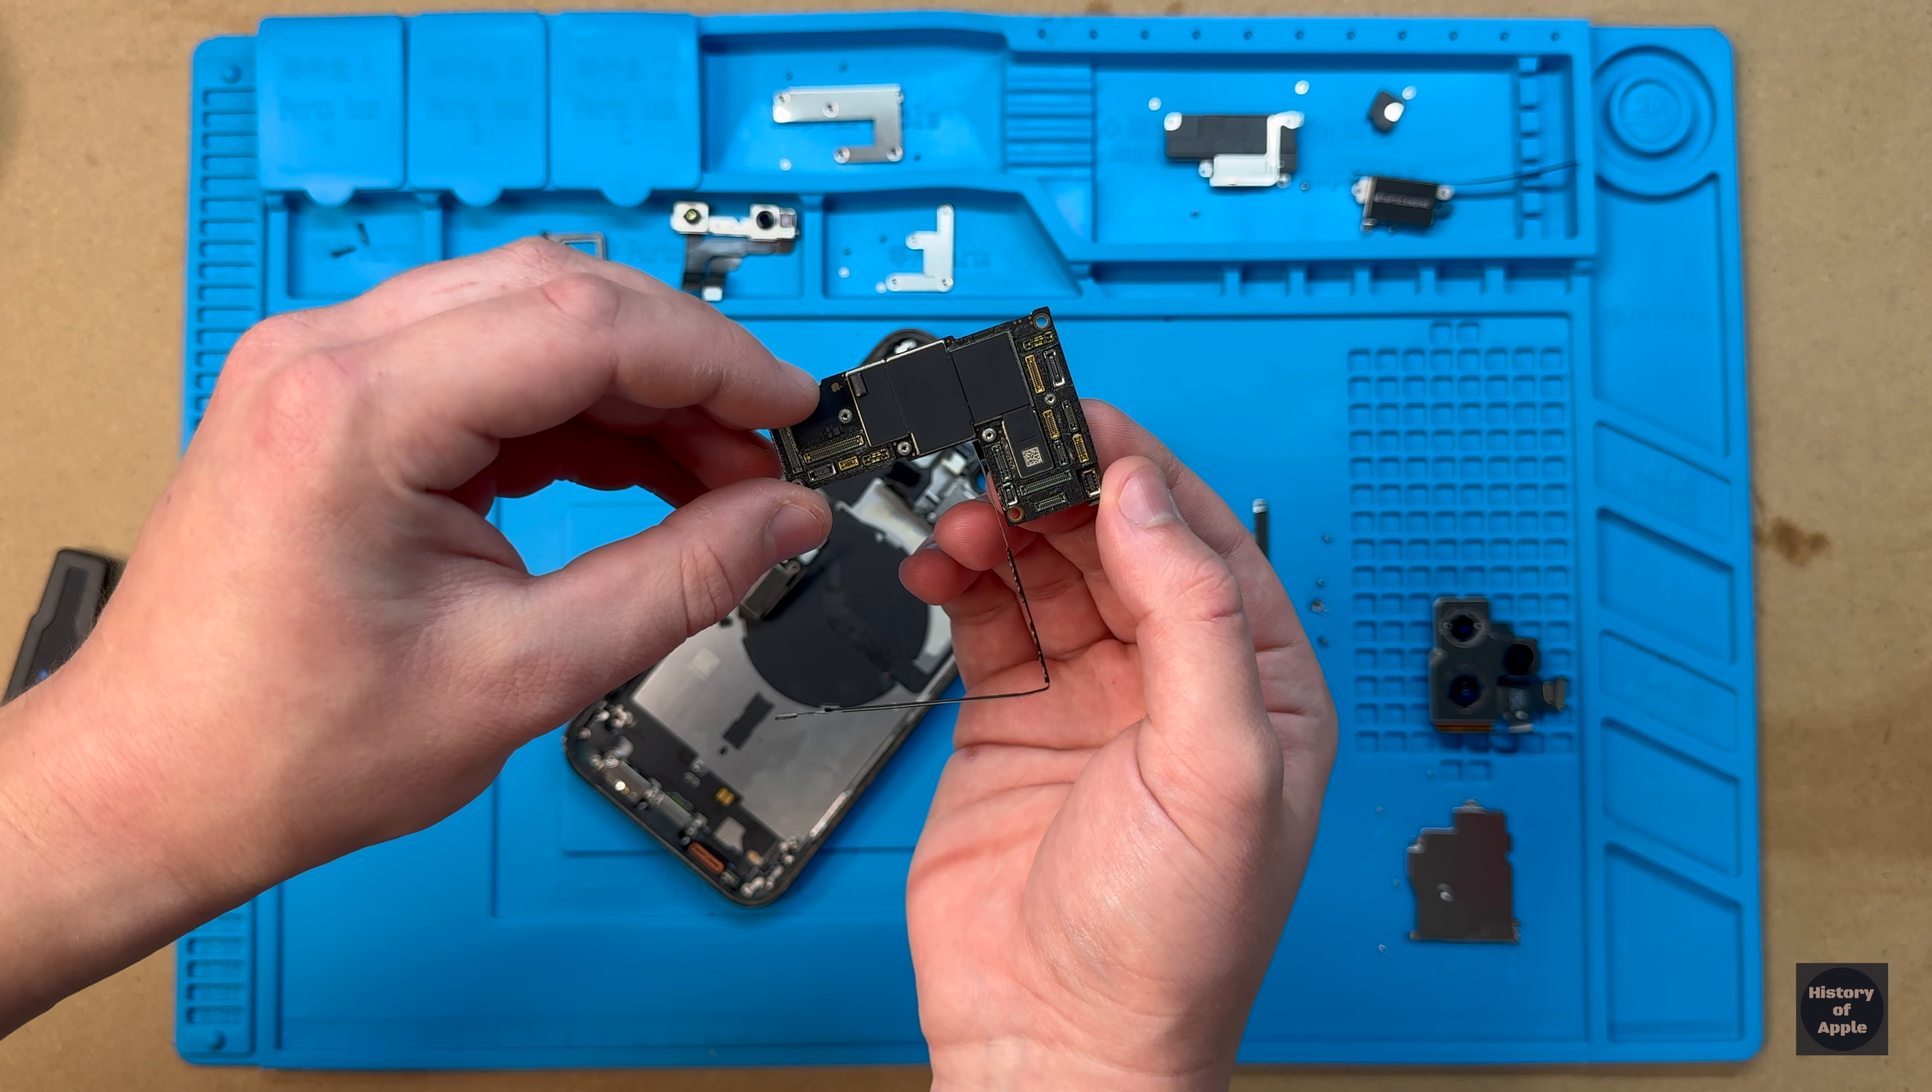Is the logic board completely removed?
Yes.